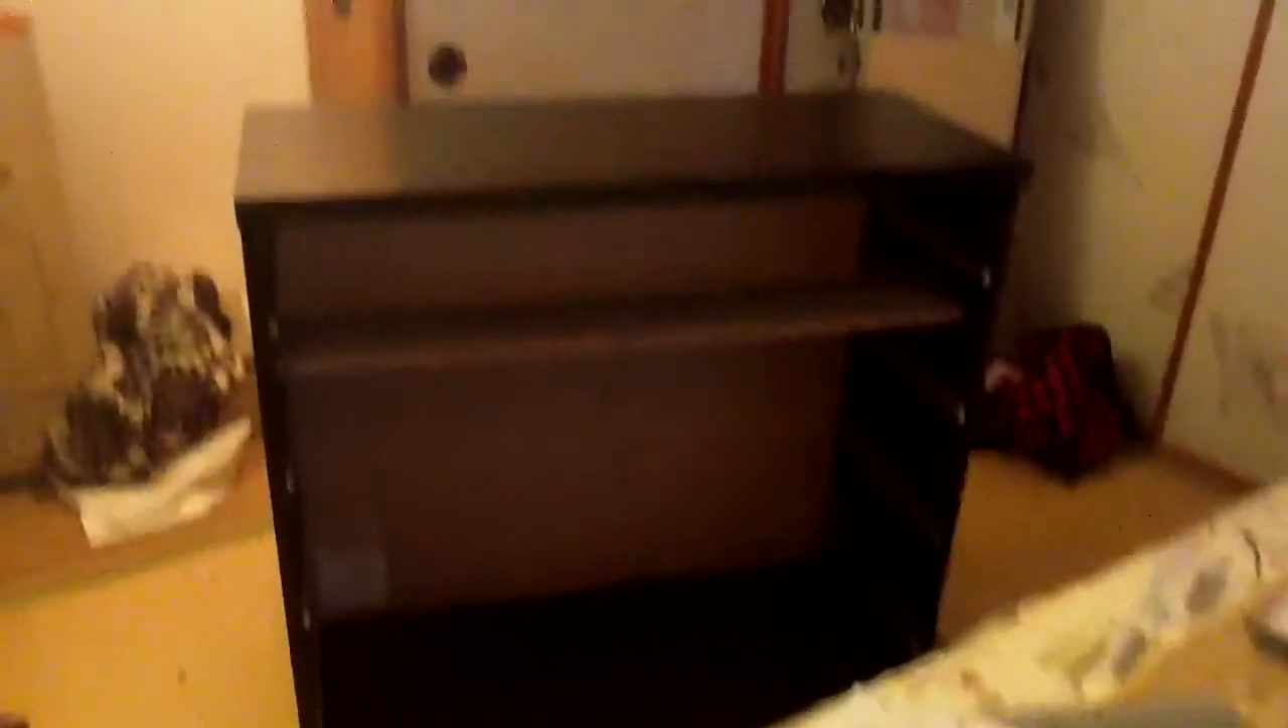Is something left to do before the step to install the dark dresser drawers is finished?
Yes.